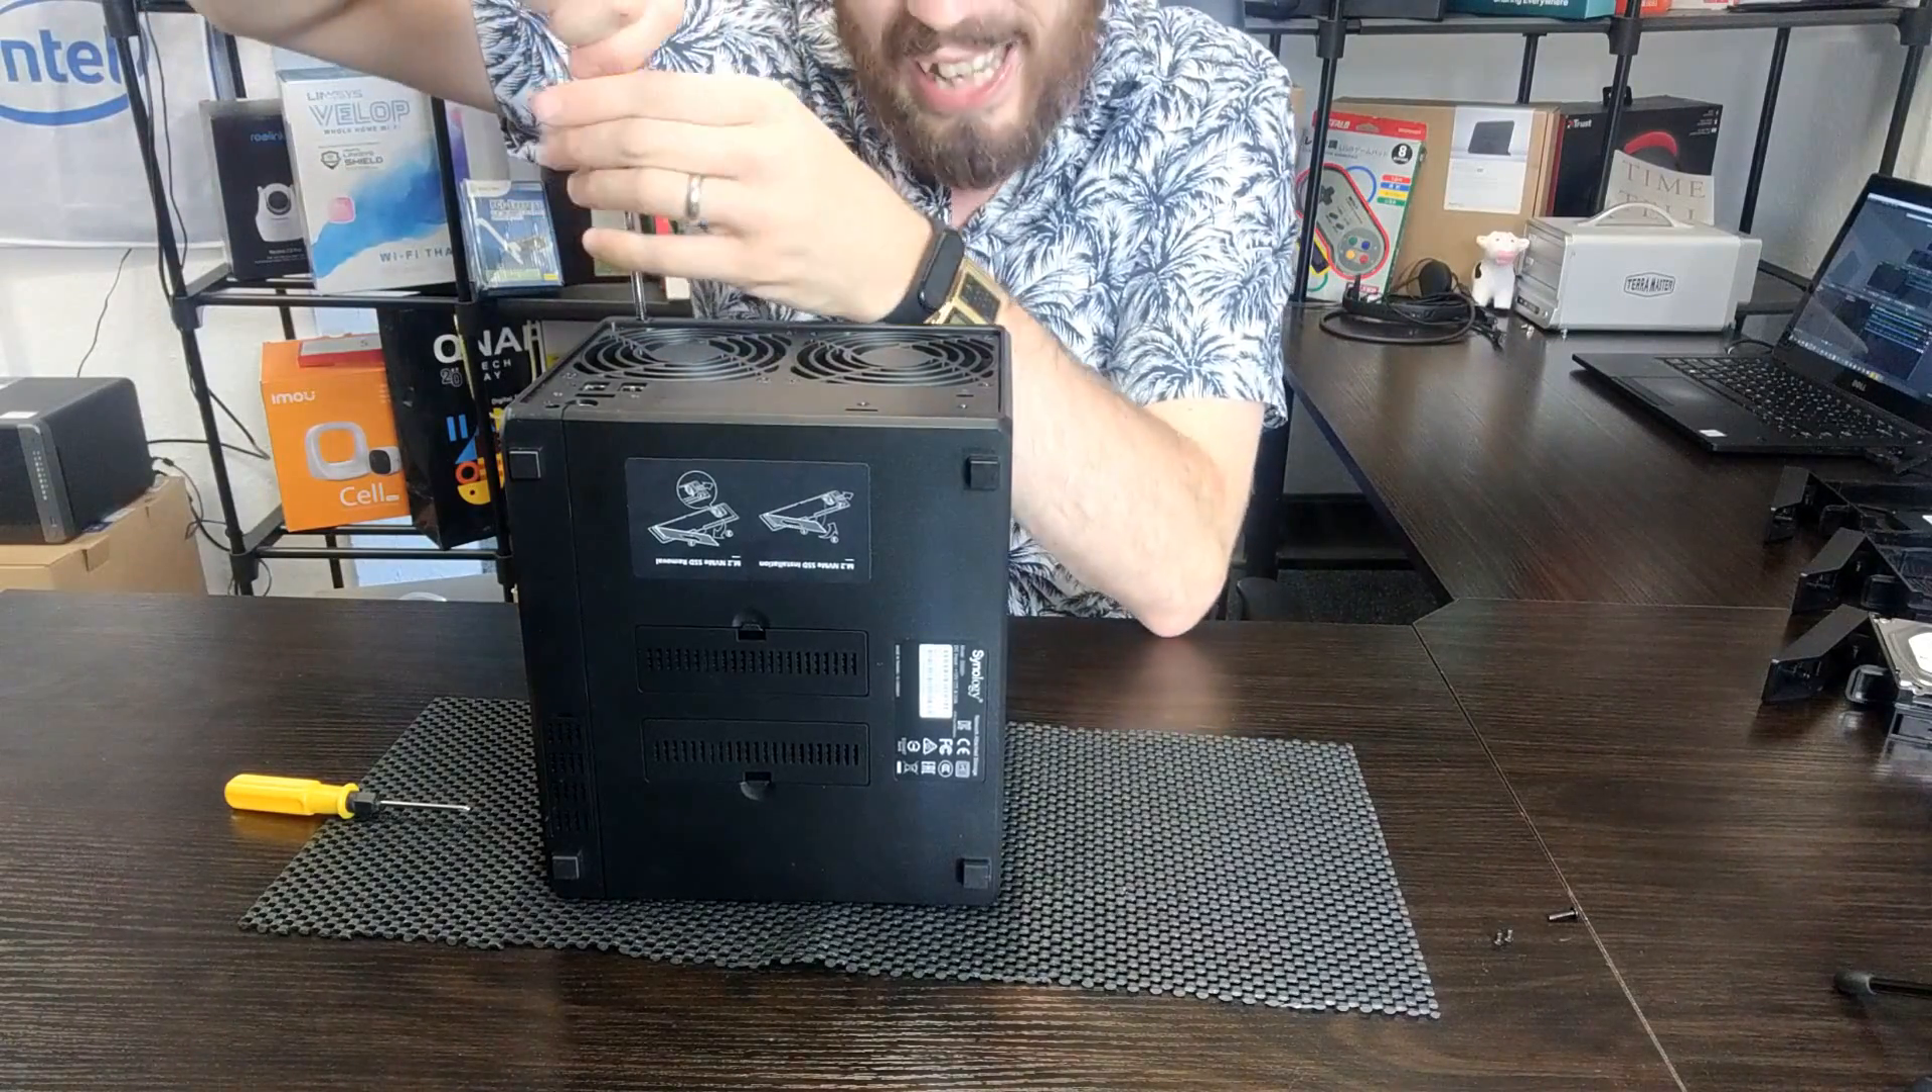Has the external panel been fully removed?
No.